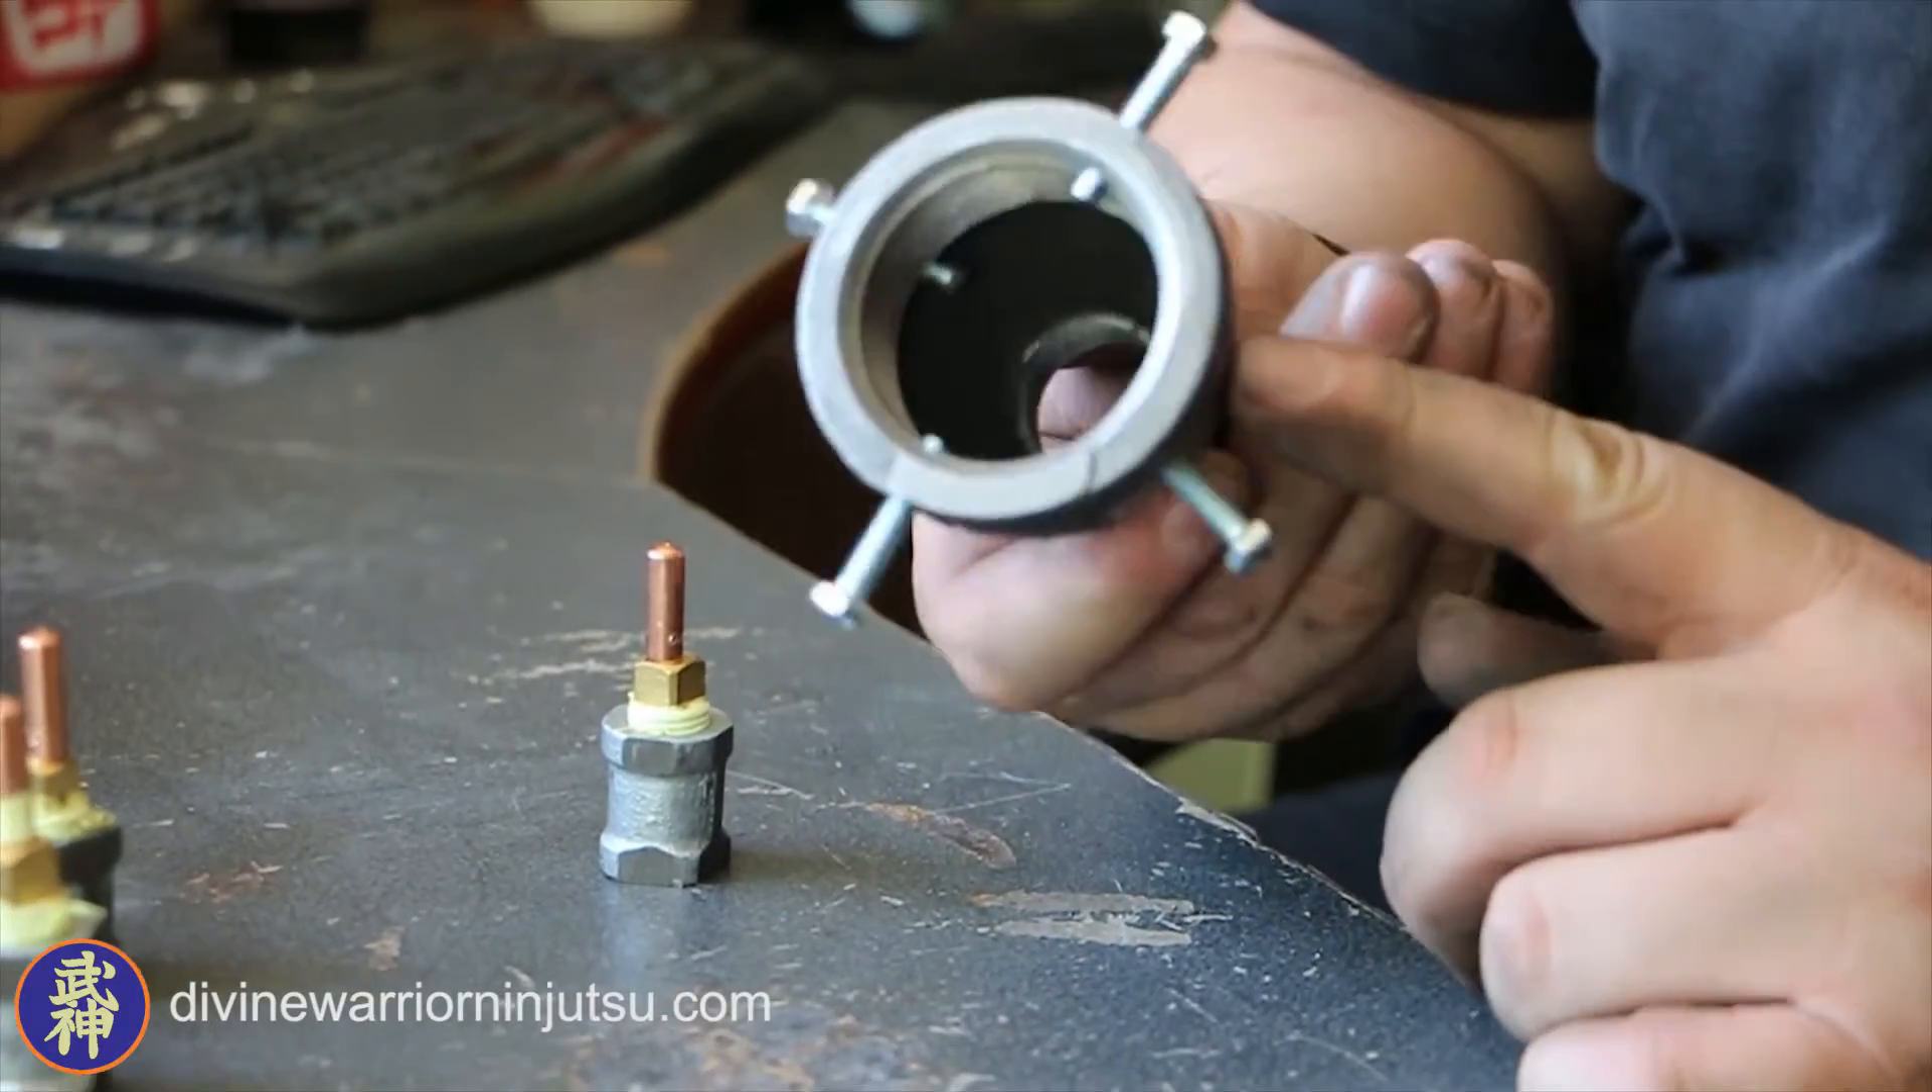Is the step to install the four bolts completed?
Yes.